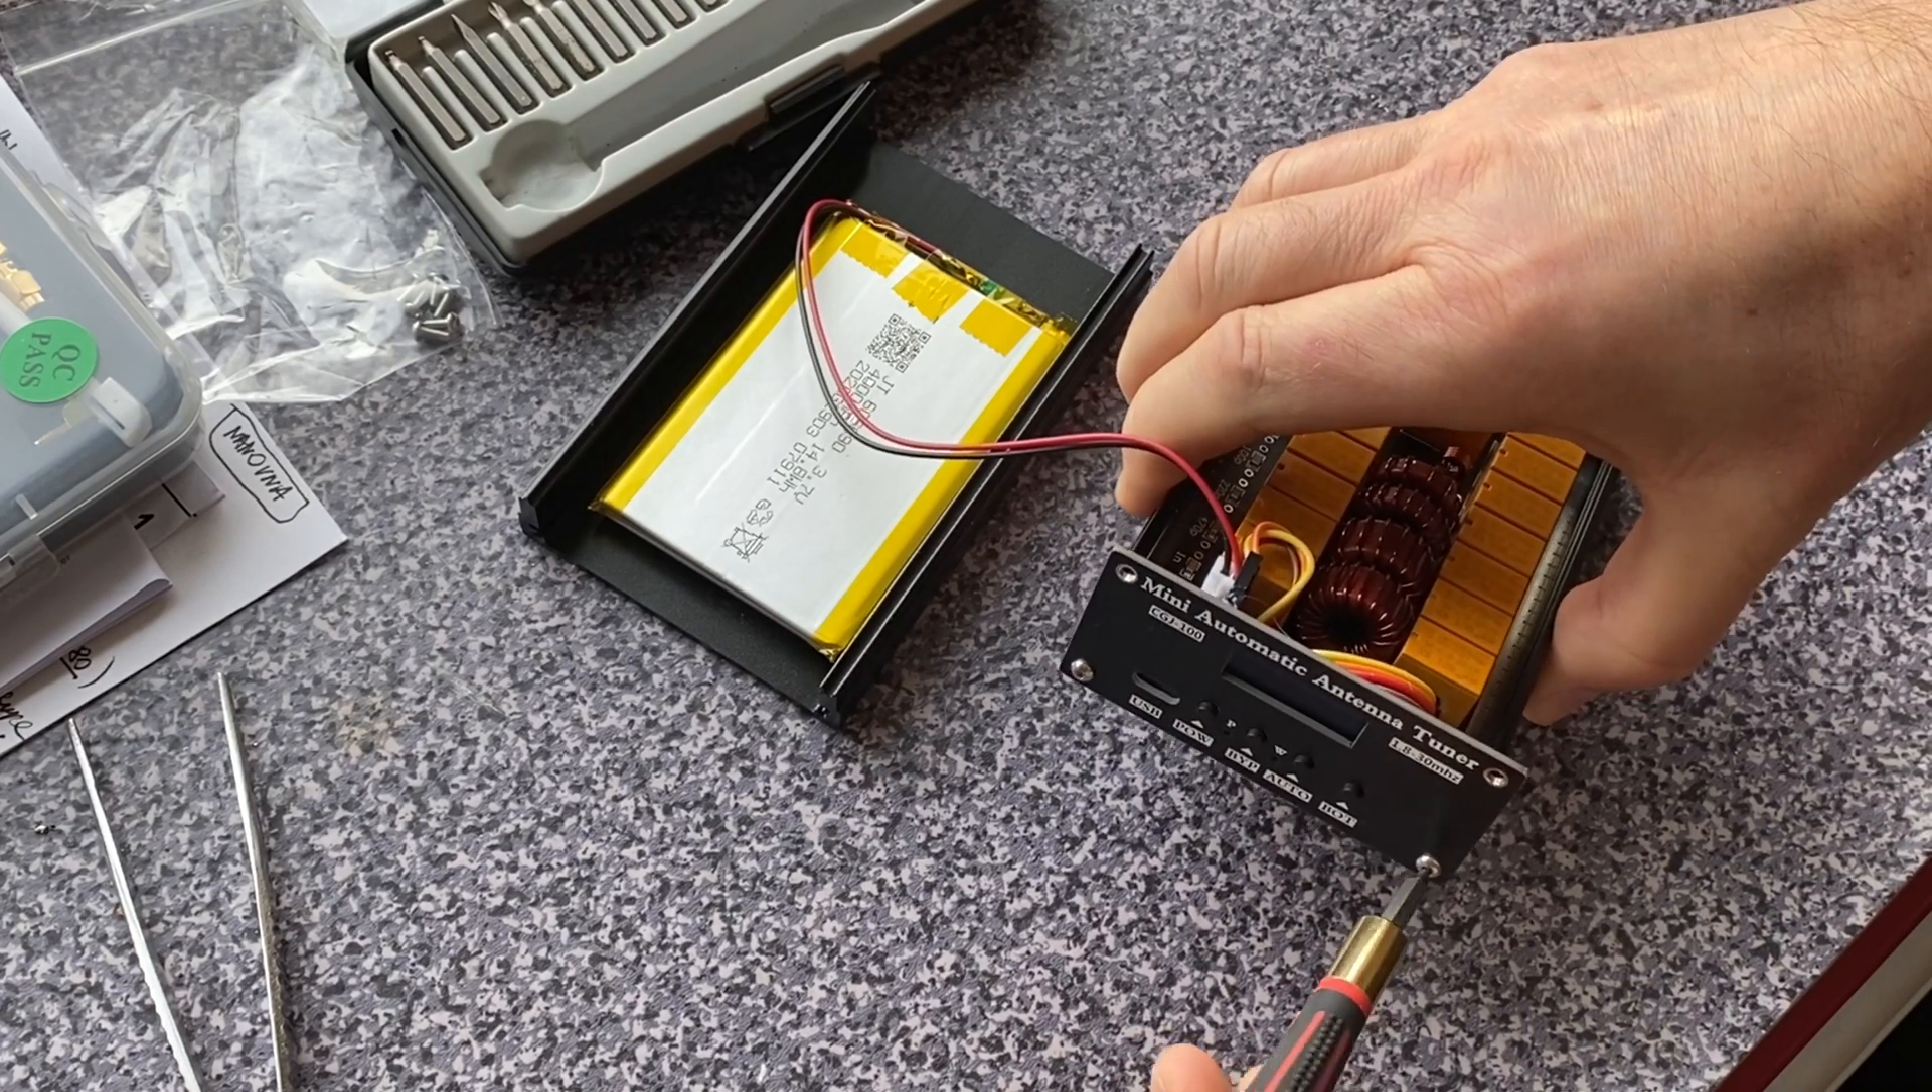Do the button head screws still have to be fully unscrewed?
Yes.